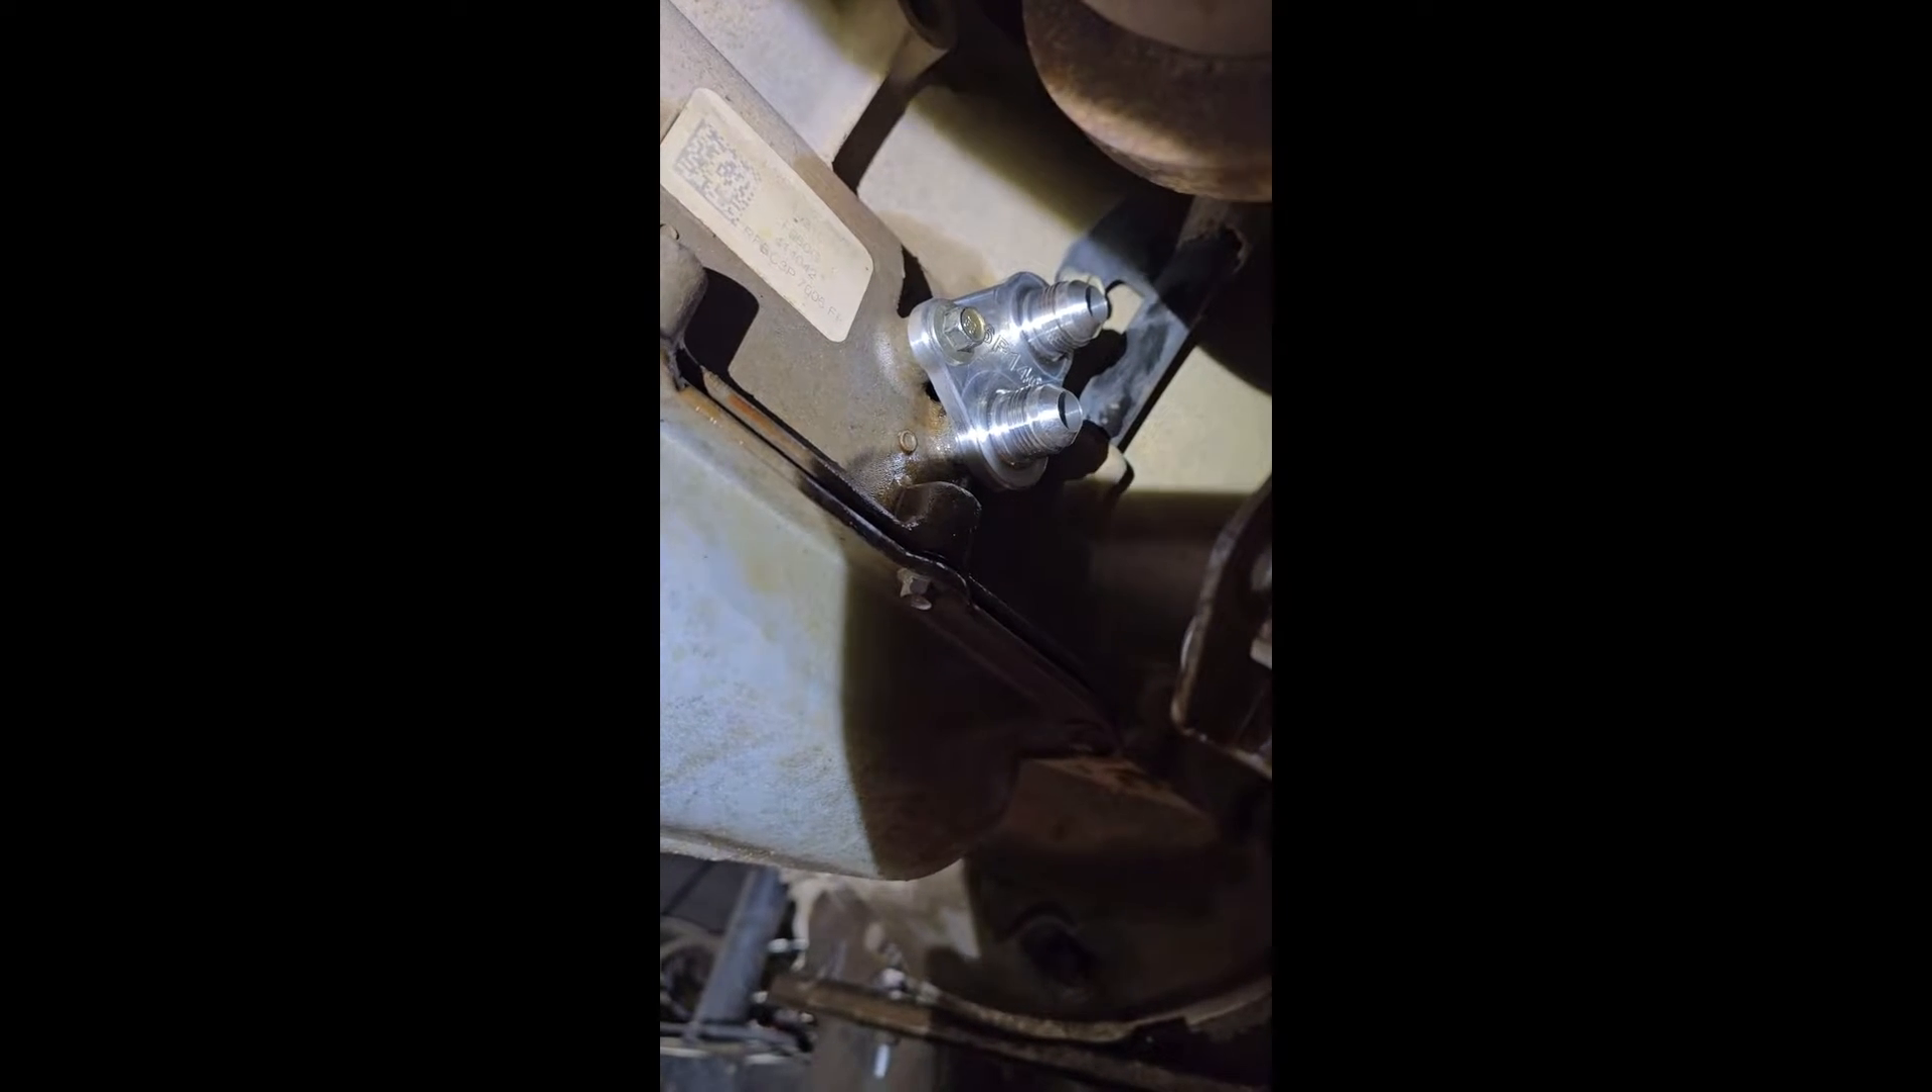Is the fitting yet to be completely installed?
No.